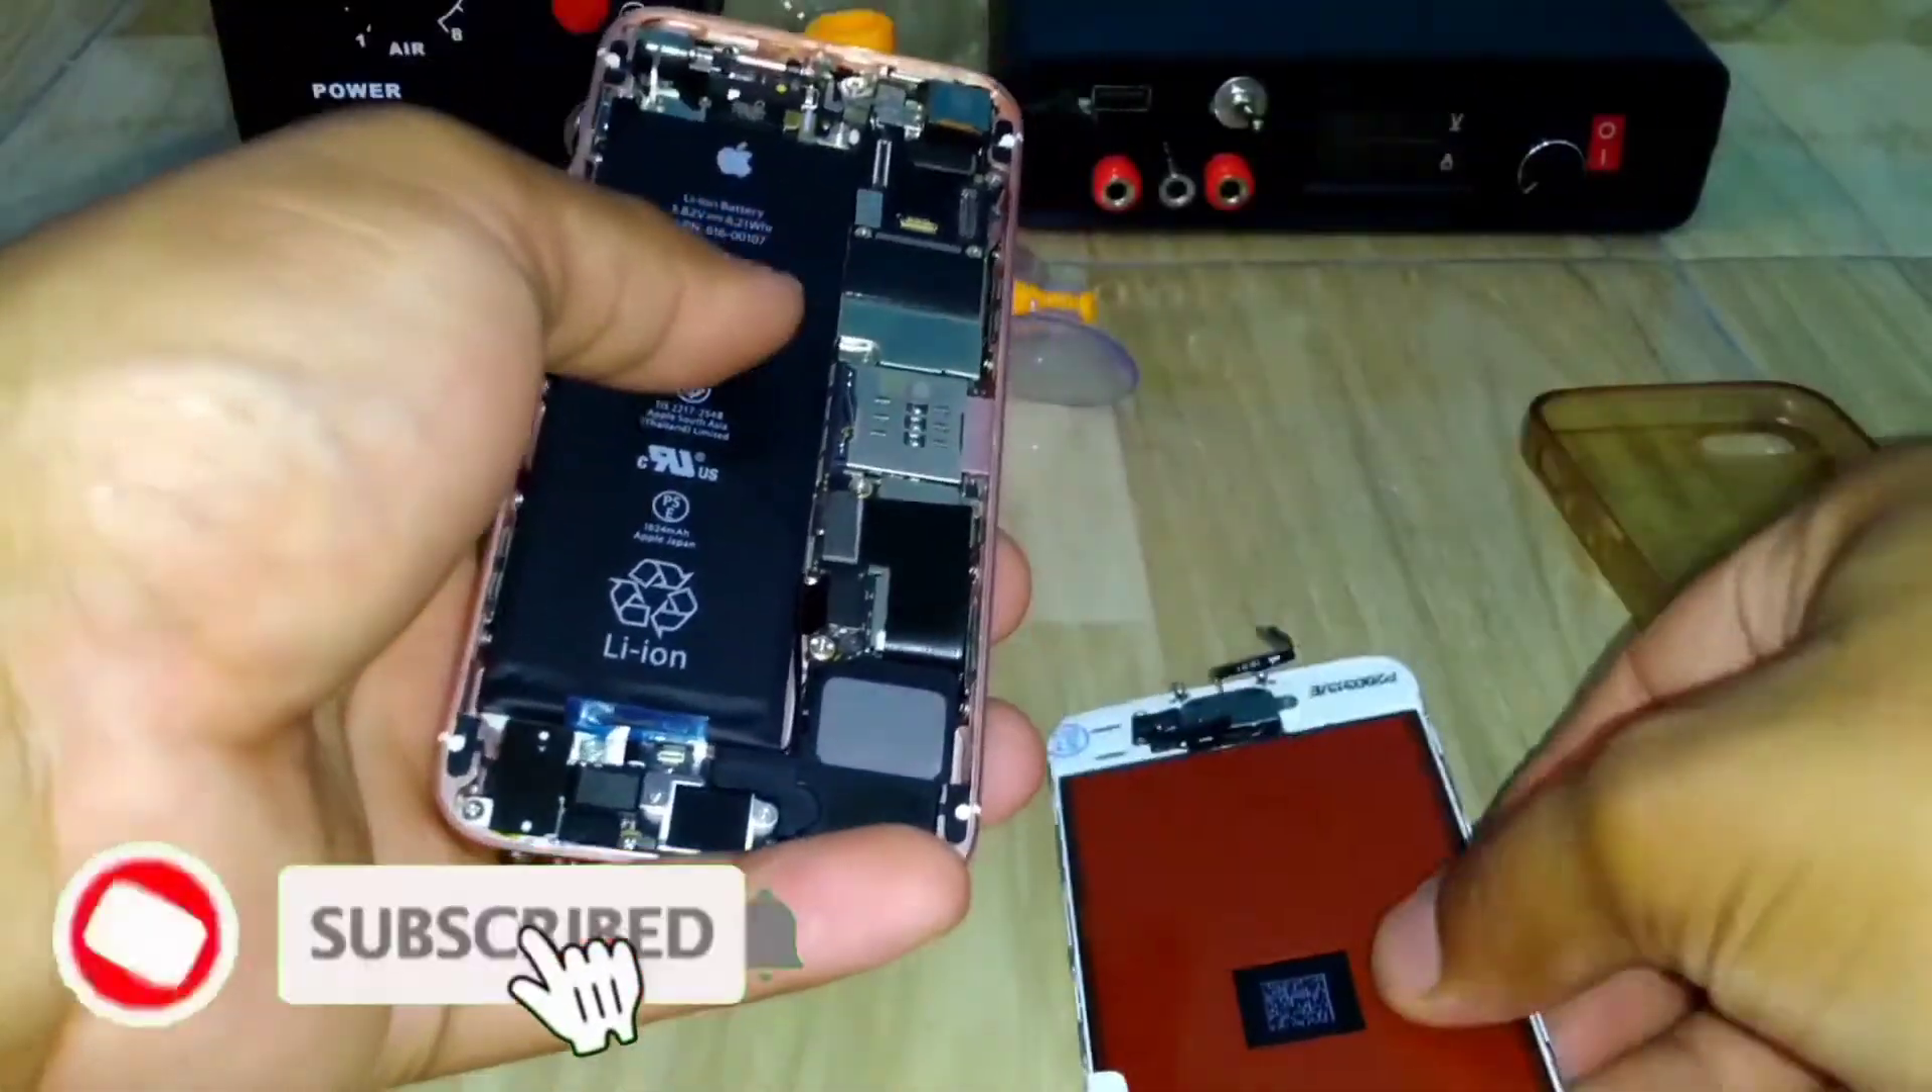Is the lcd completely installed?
No.